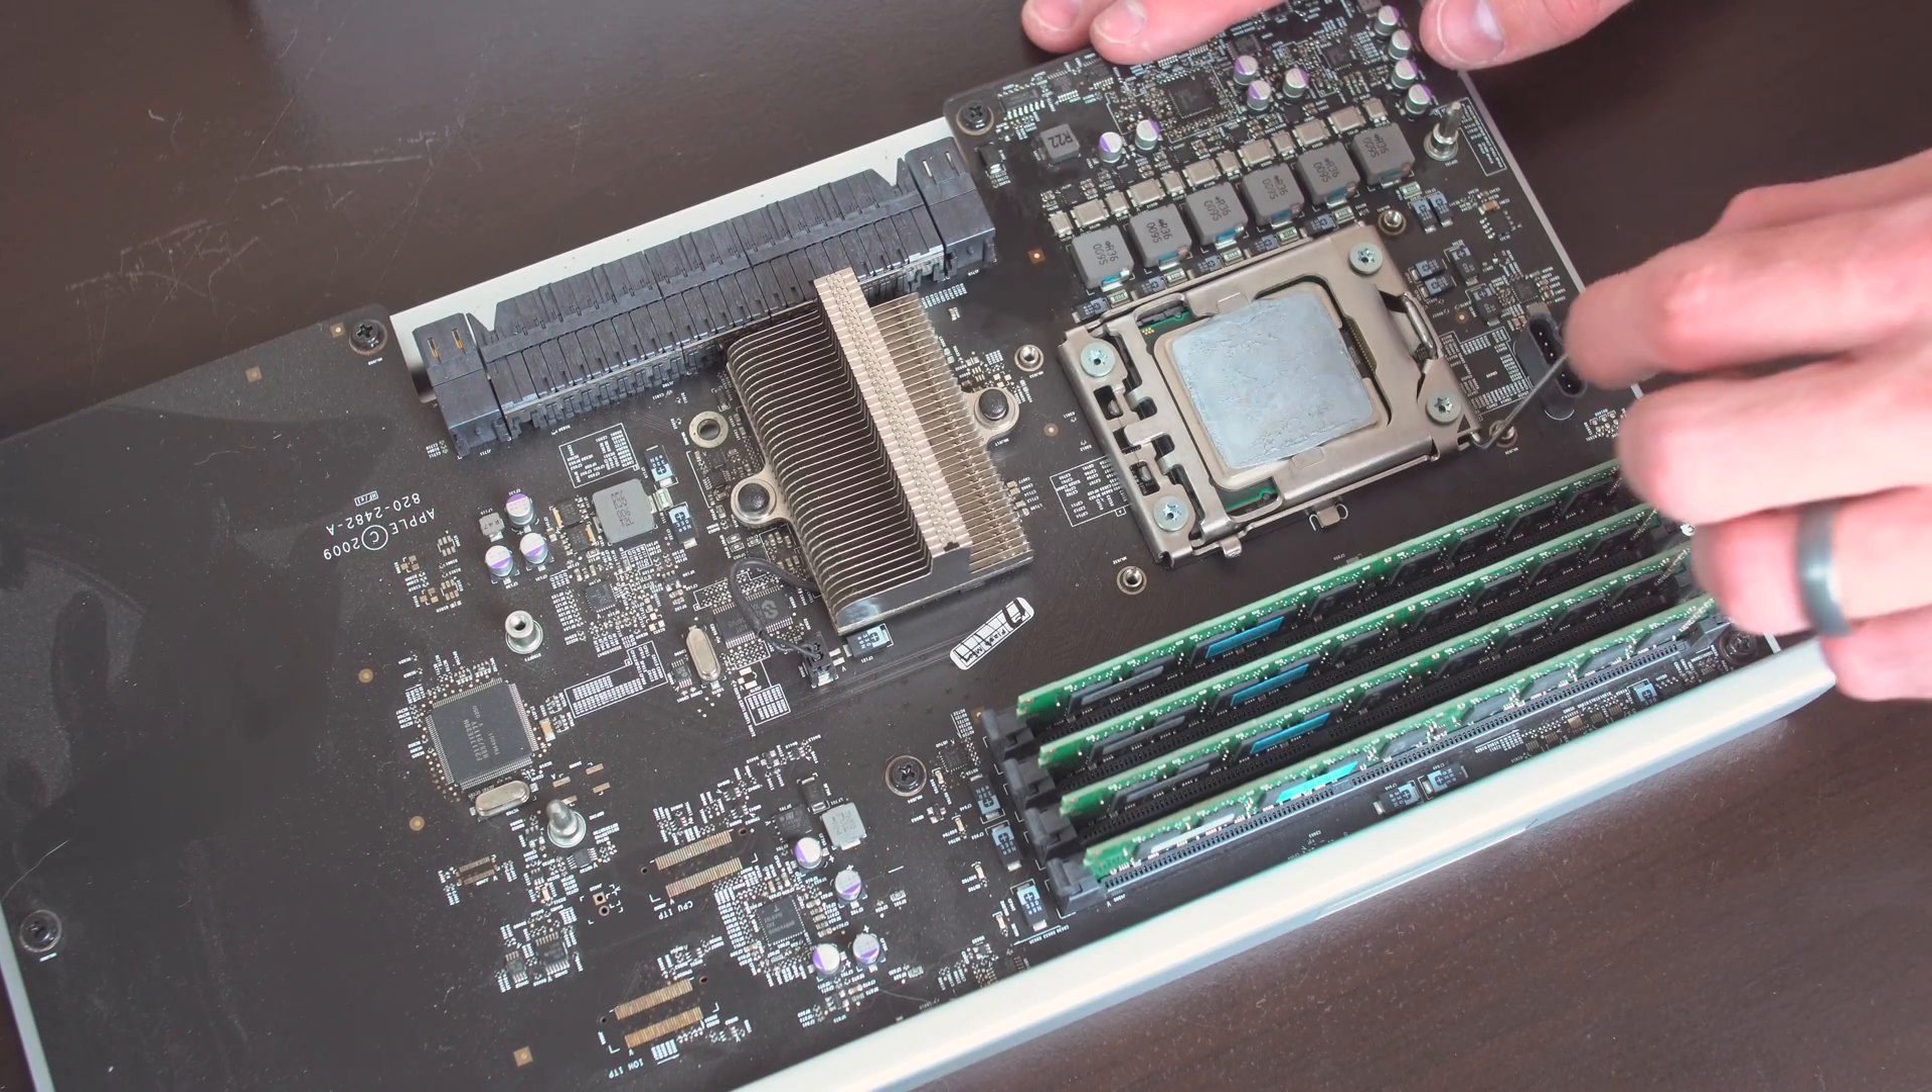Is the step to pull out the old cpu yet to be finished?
Yes.